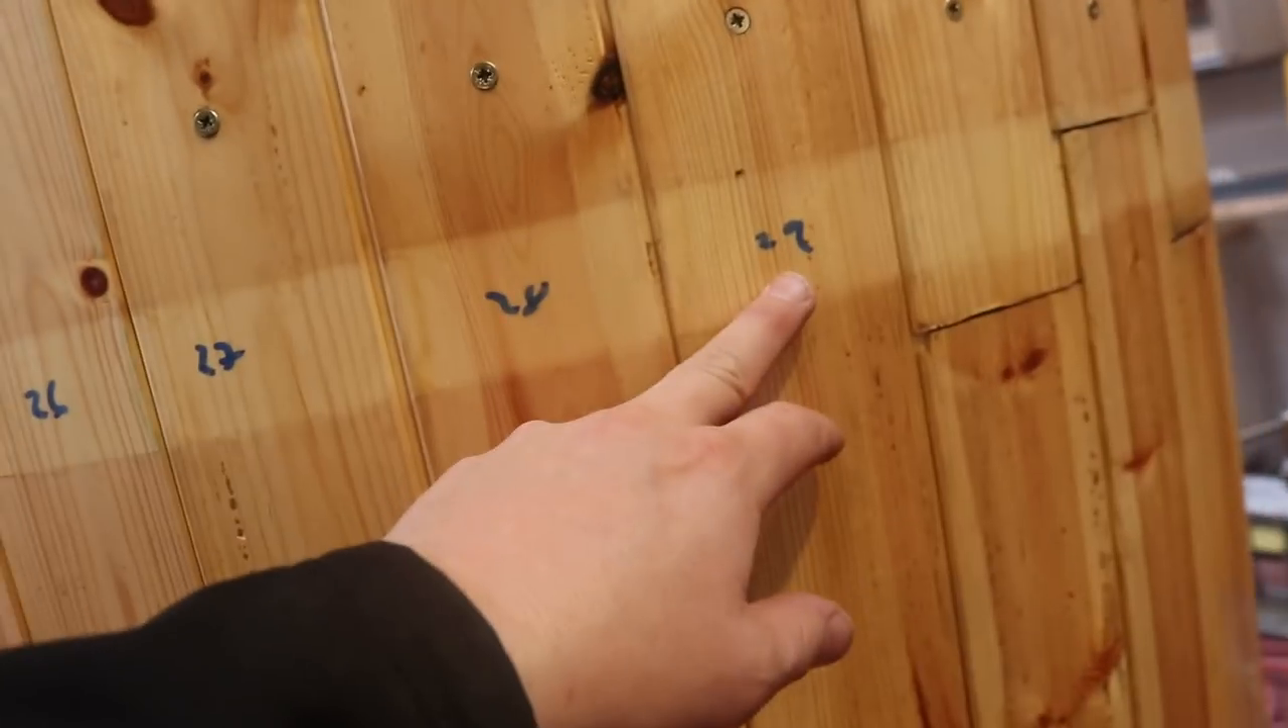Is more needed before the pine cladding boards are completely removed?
Yes.